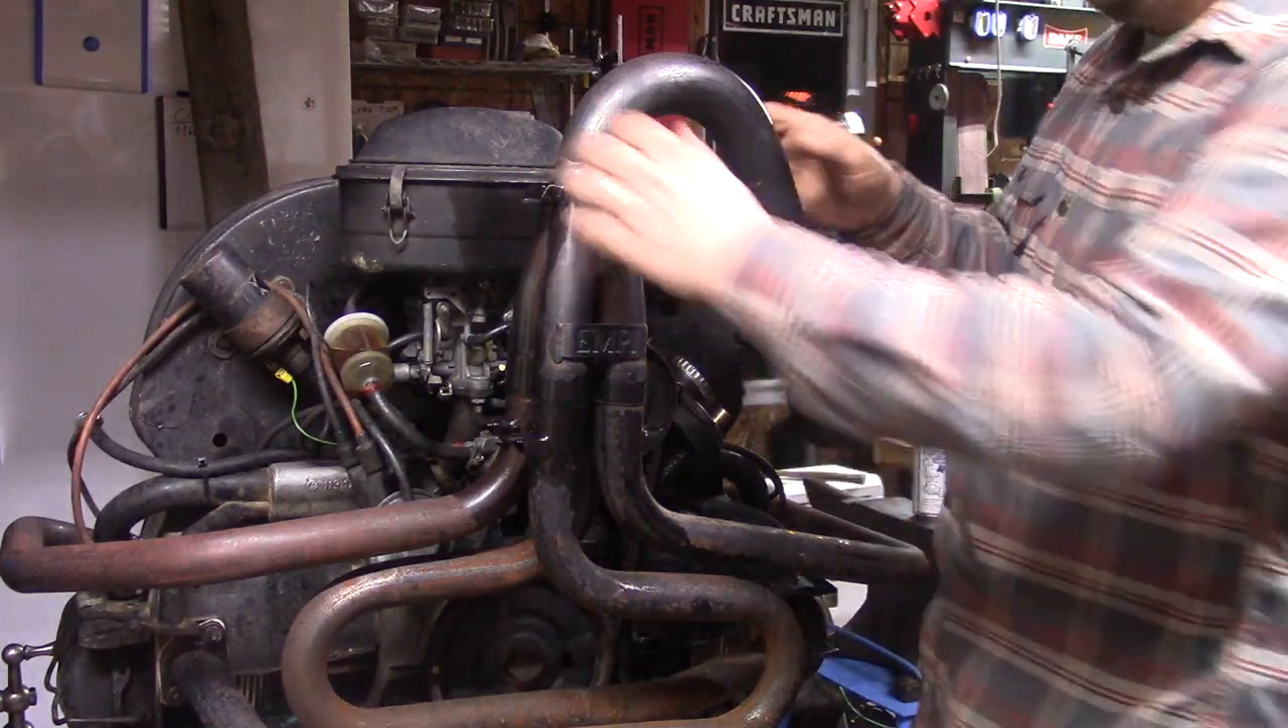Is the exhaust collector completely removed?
No.